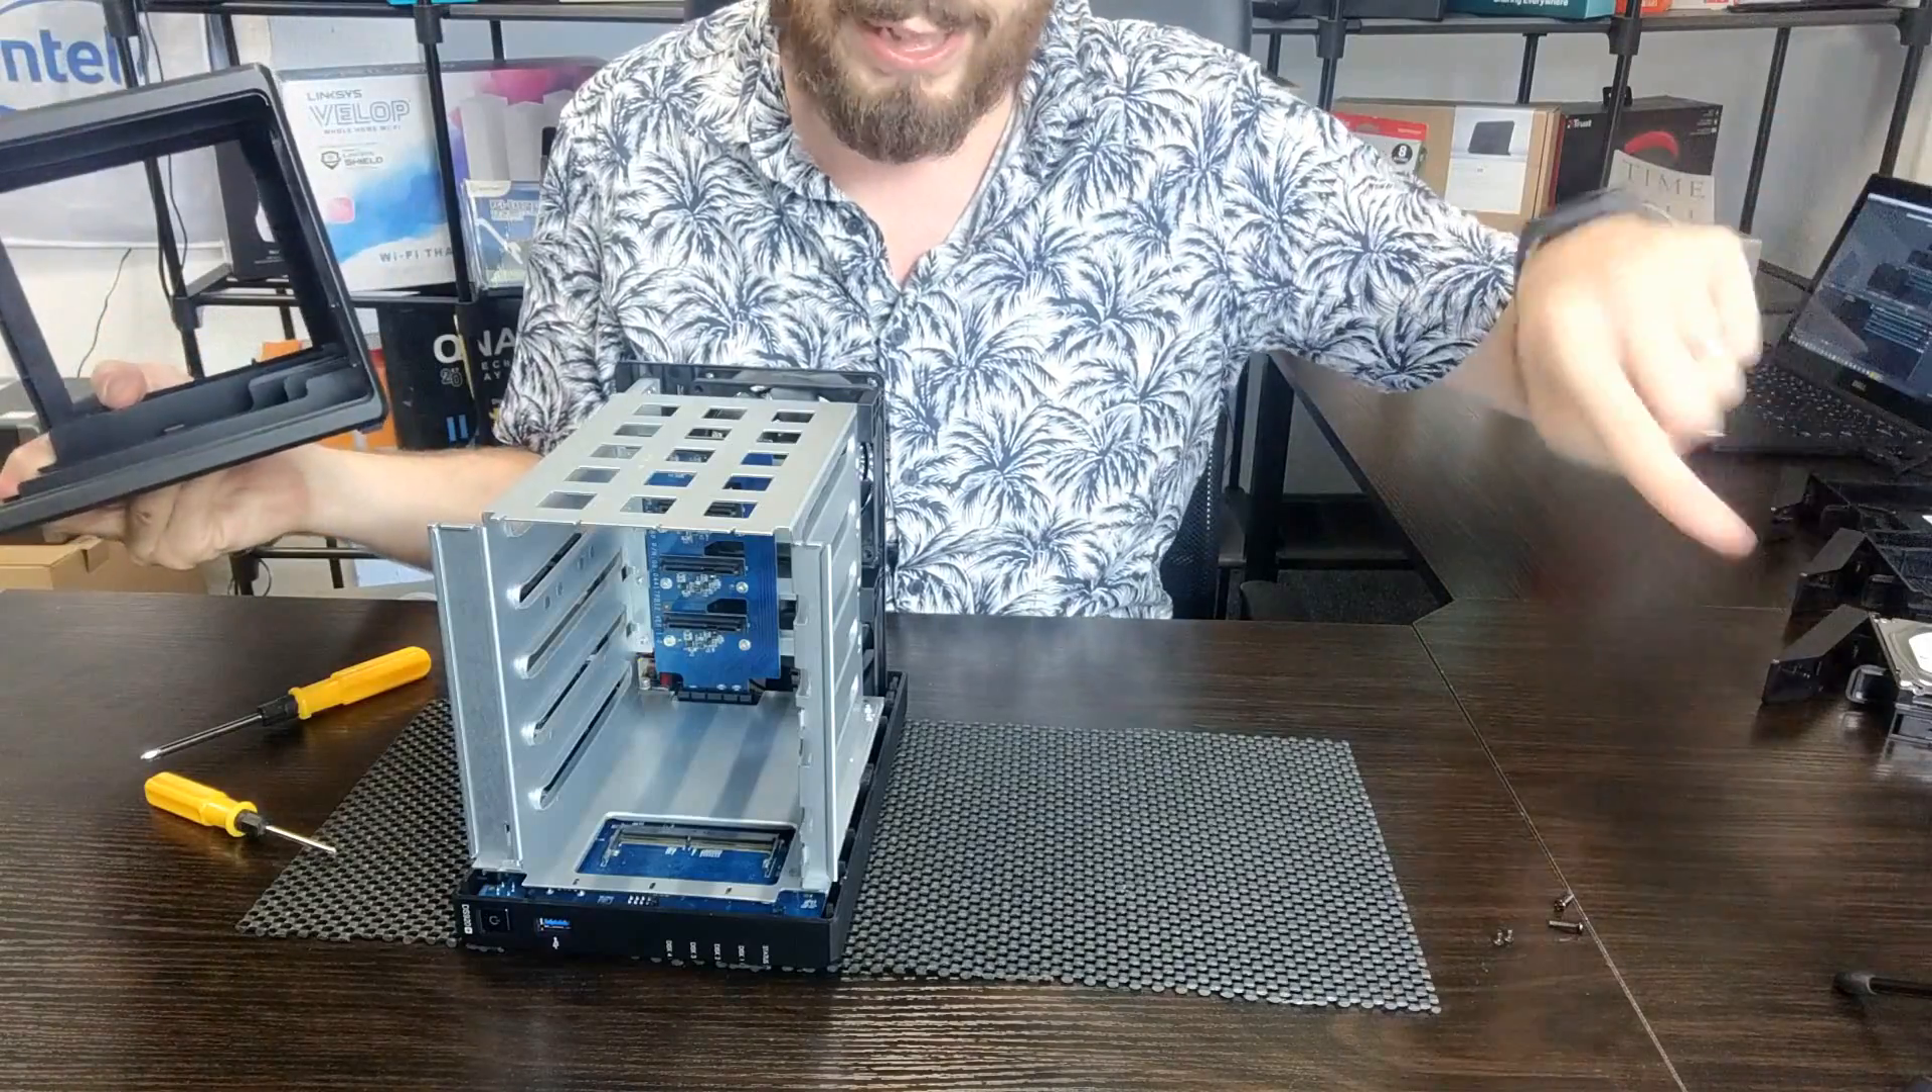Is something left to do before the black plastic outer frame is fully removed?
No.